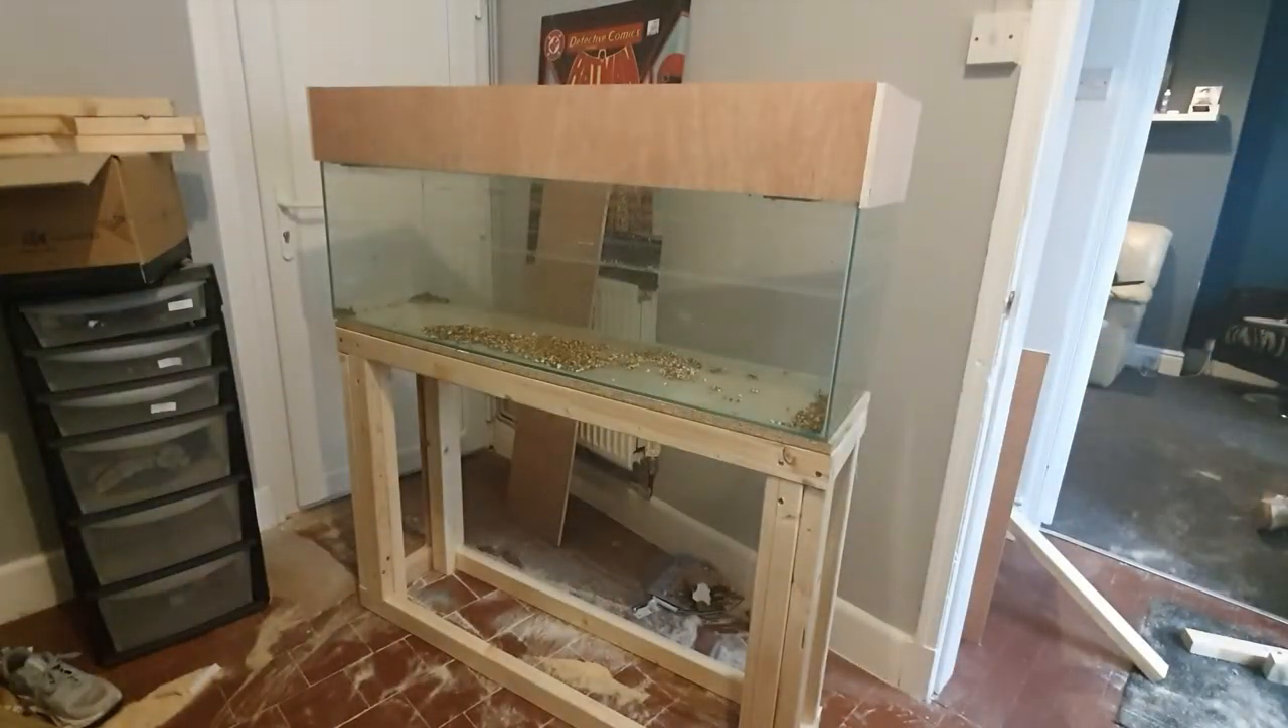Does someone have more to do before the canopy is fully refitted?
No.